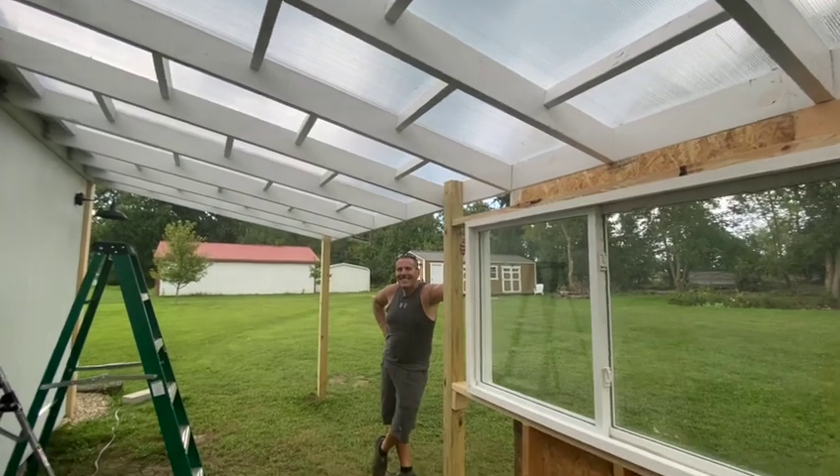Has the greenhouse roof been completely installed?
Yes.